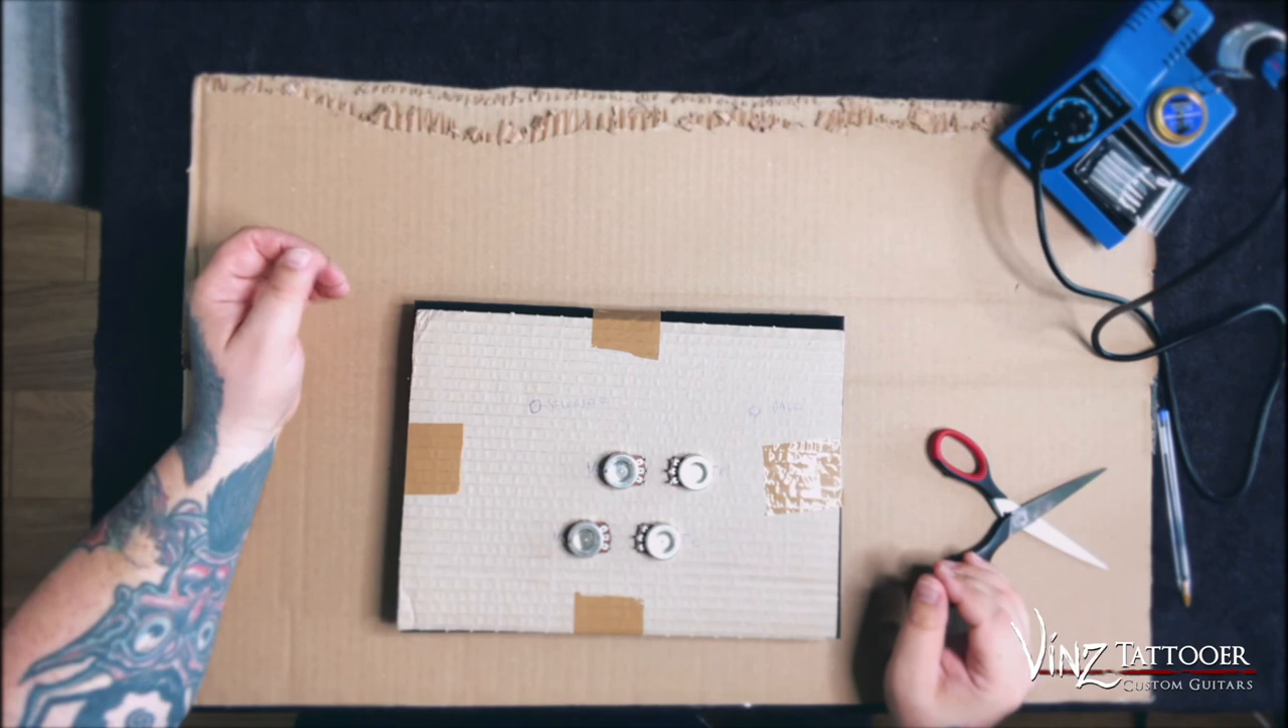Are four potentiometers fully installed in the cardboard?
Yes.